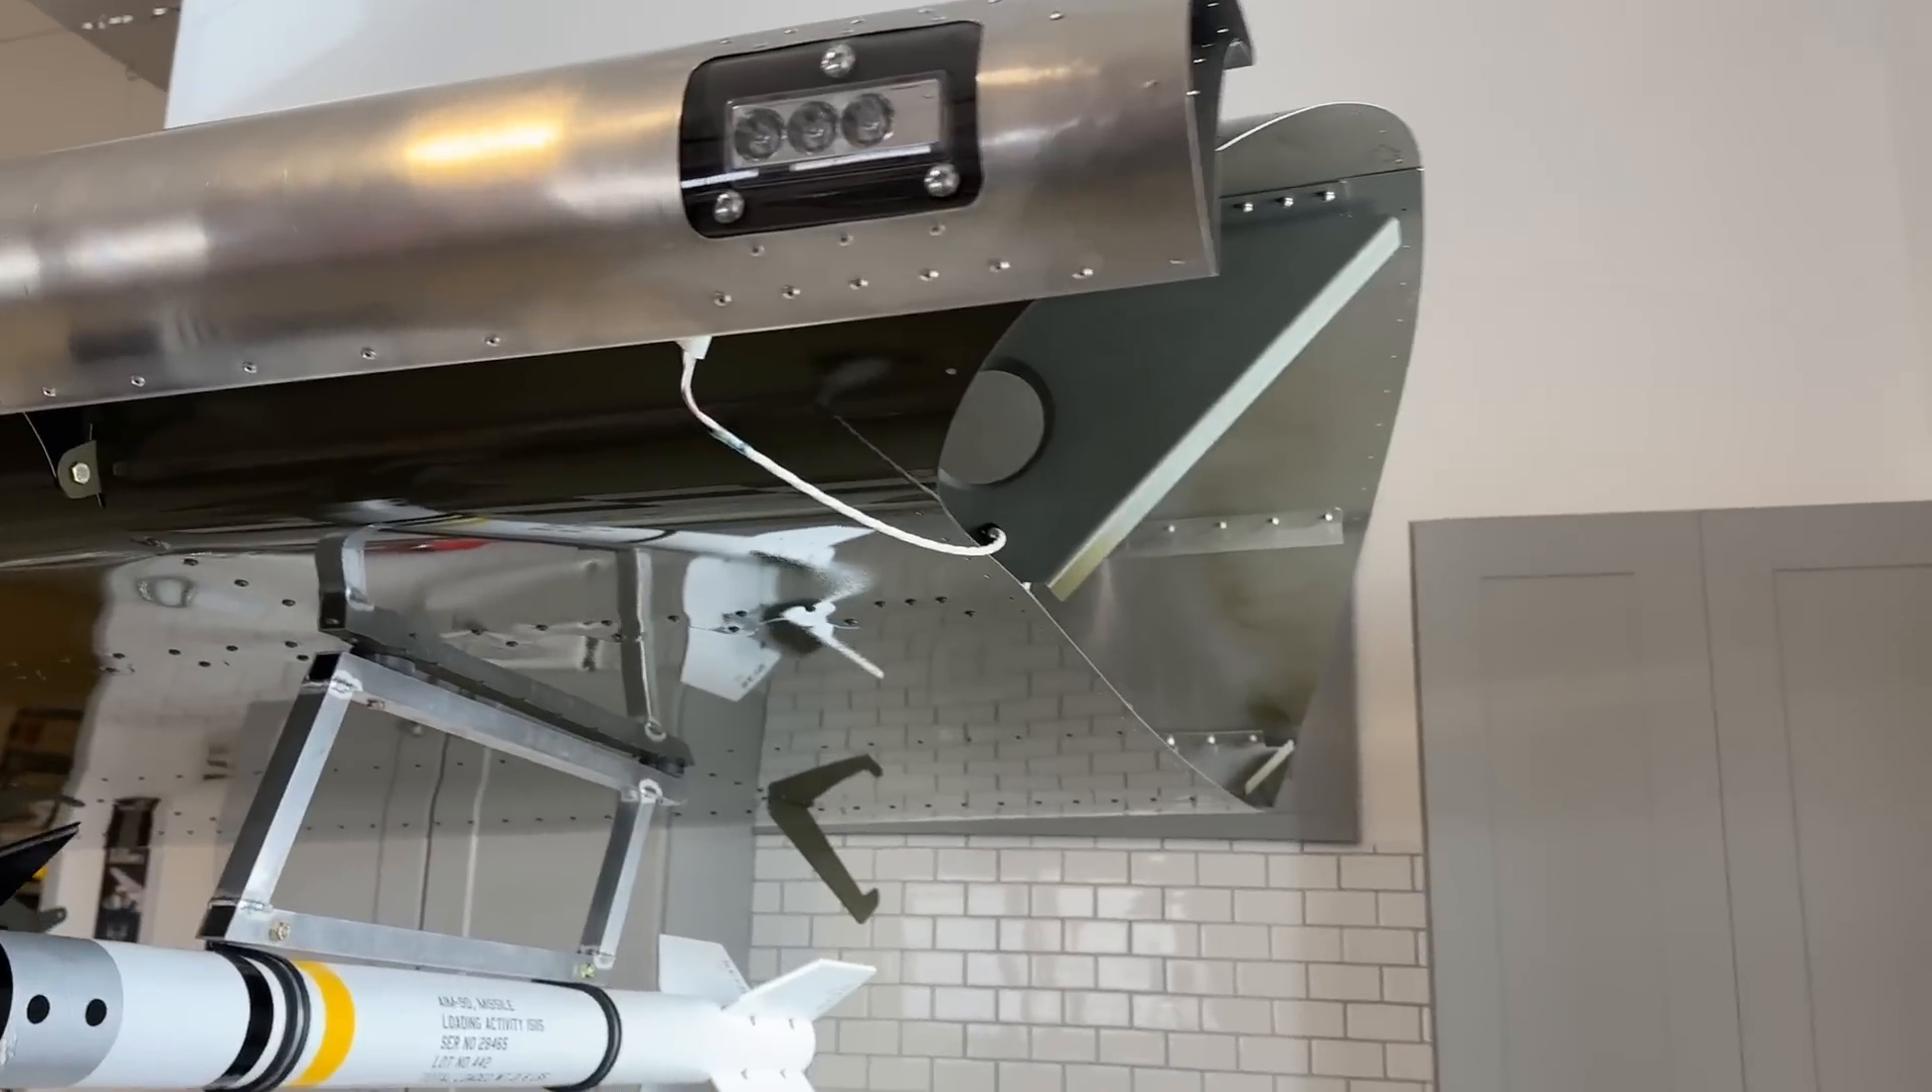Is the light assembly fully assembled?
Yes.